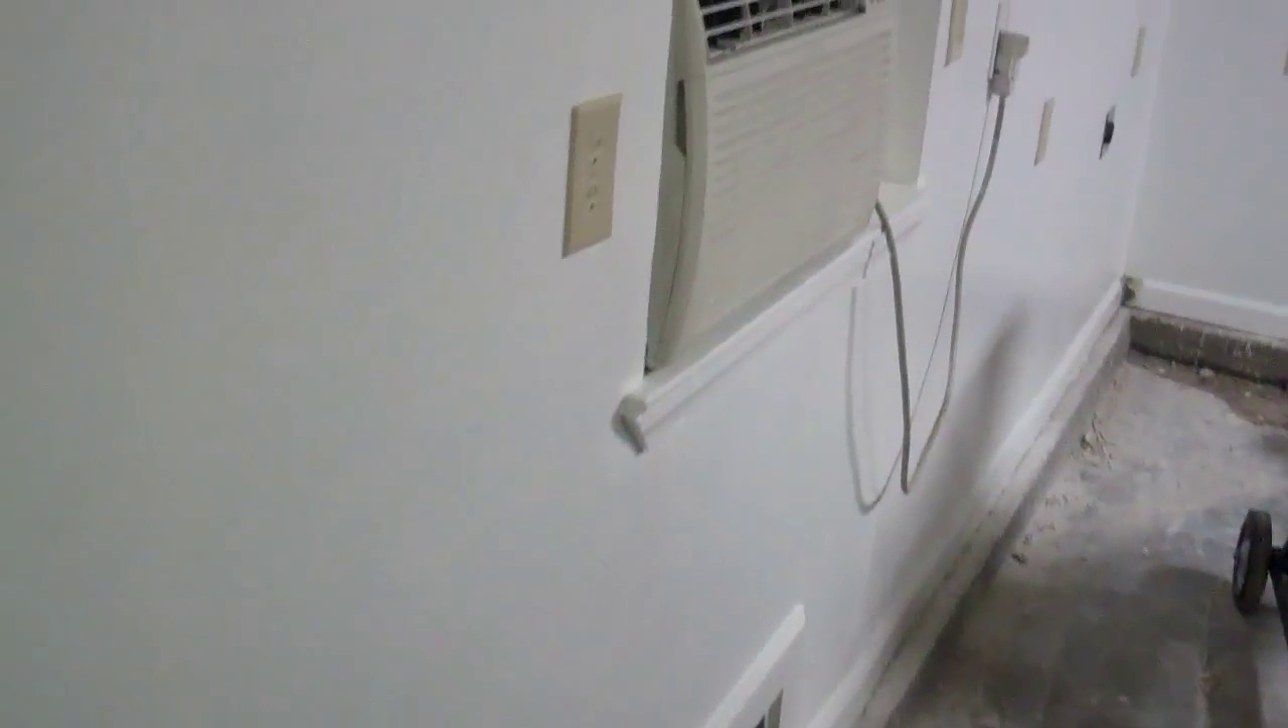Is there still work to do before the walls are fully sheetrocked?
No.